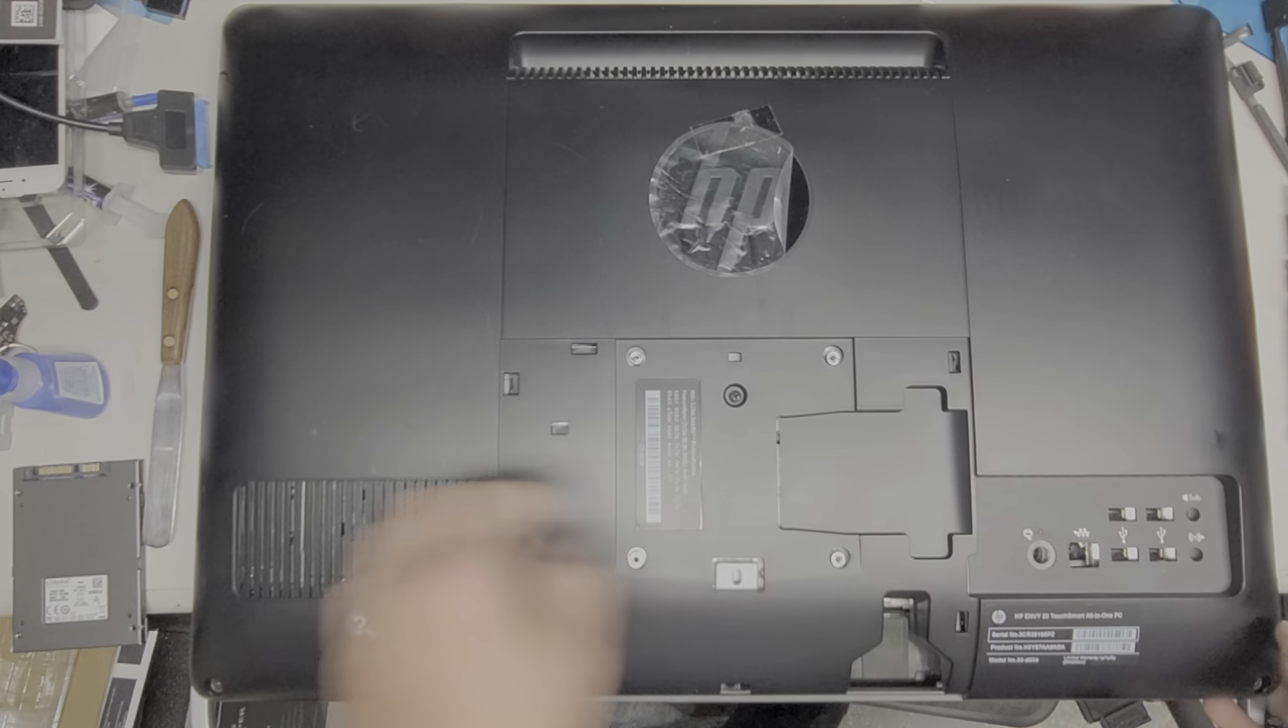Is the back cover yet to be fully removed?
Yes.